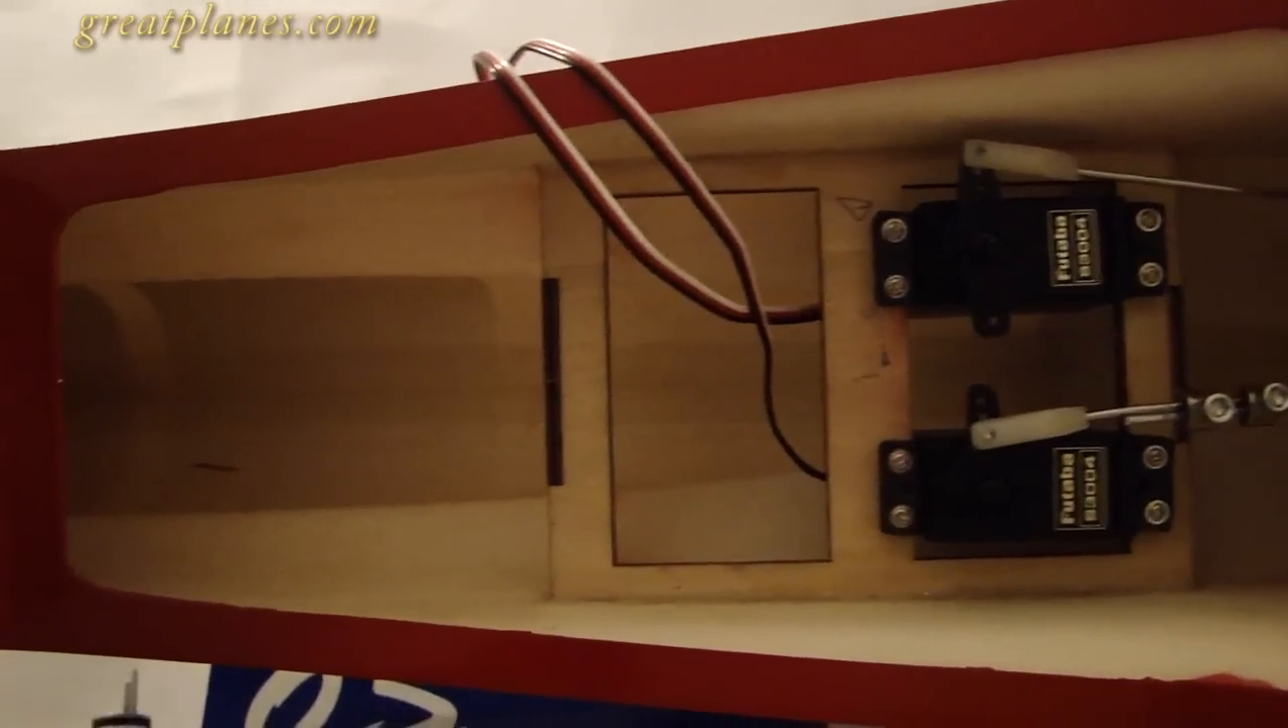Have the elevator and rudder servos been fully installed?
Yes.